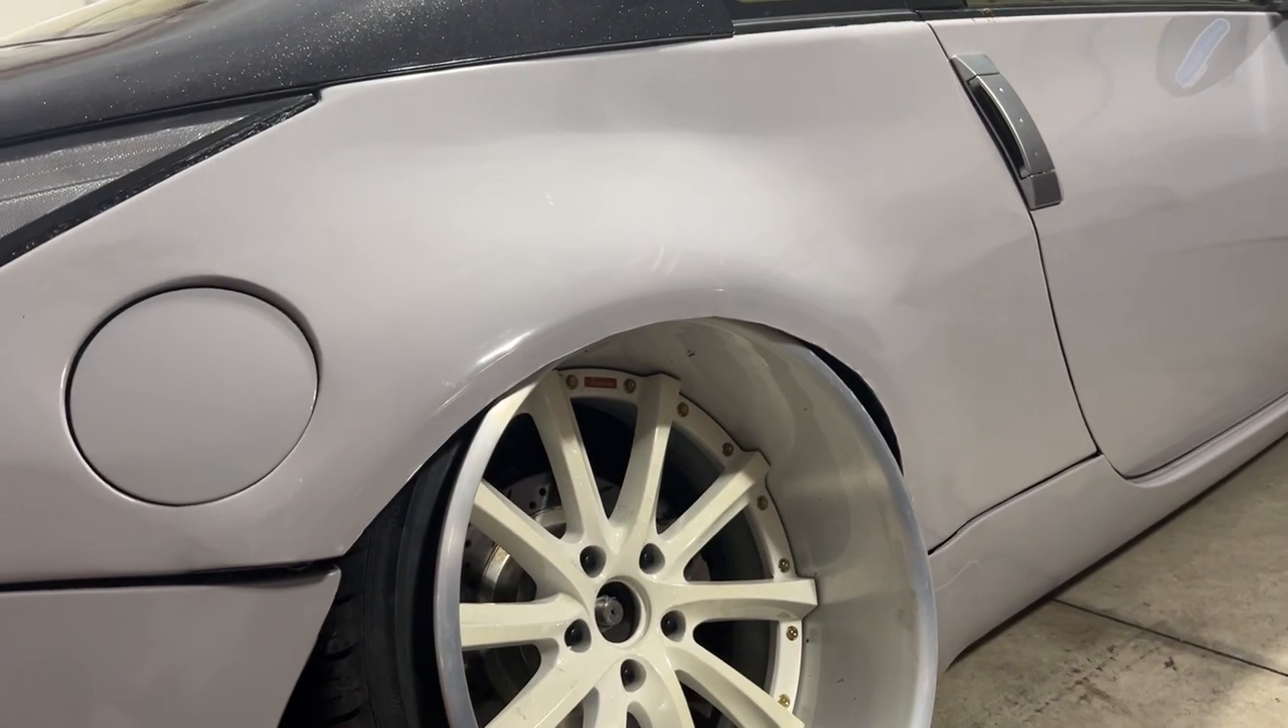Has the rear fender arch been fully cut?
No.